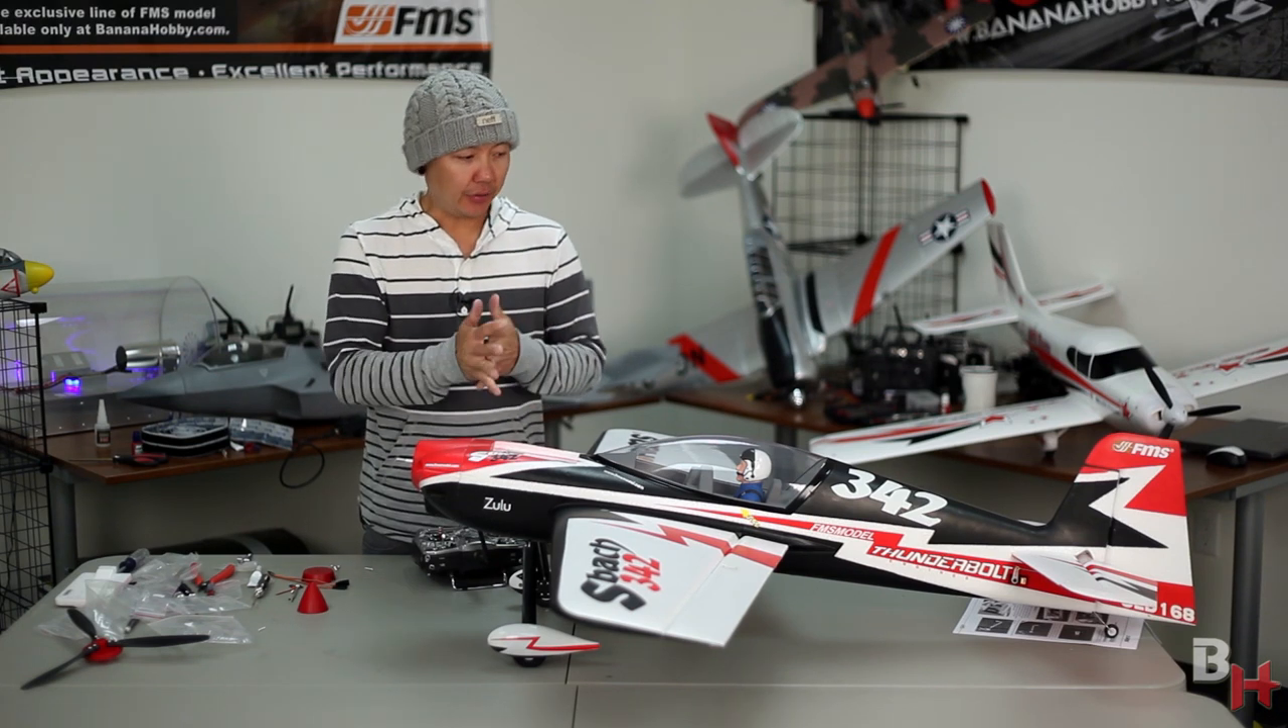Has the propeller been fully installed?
No.